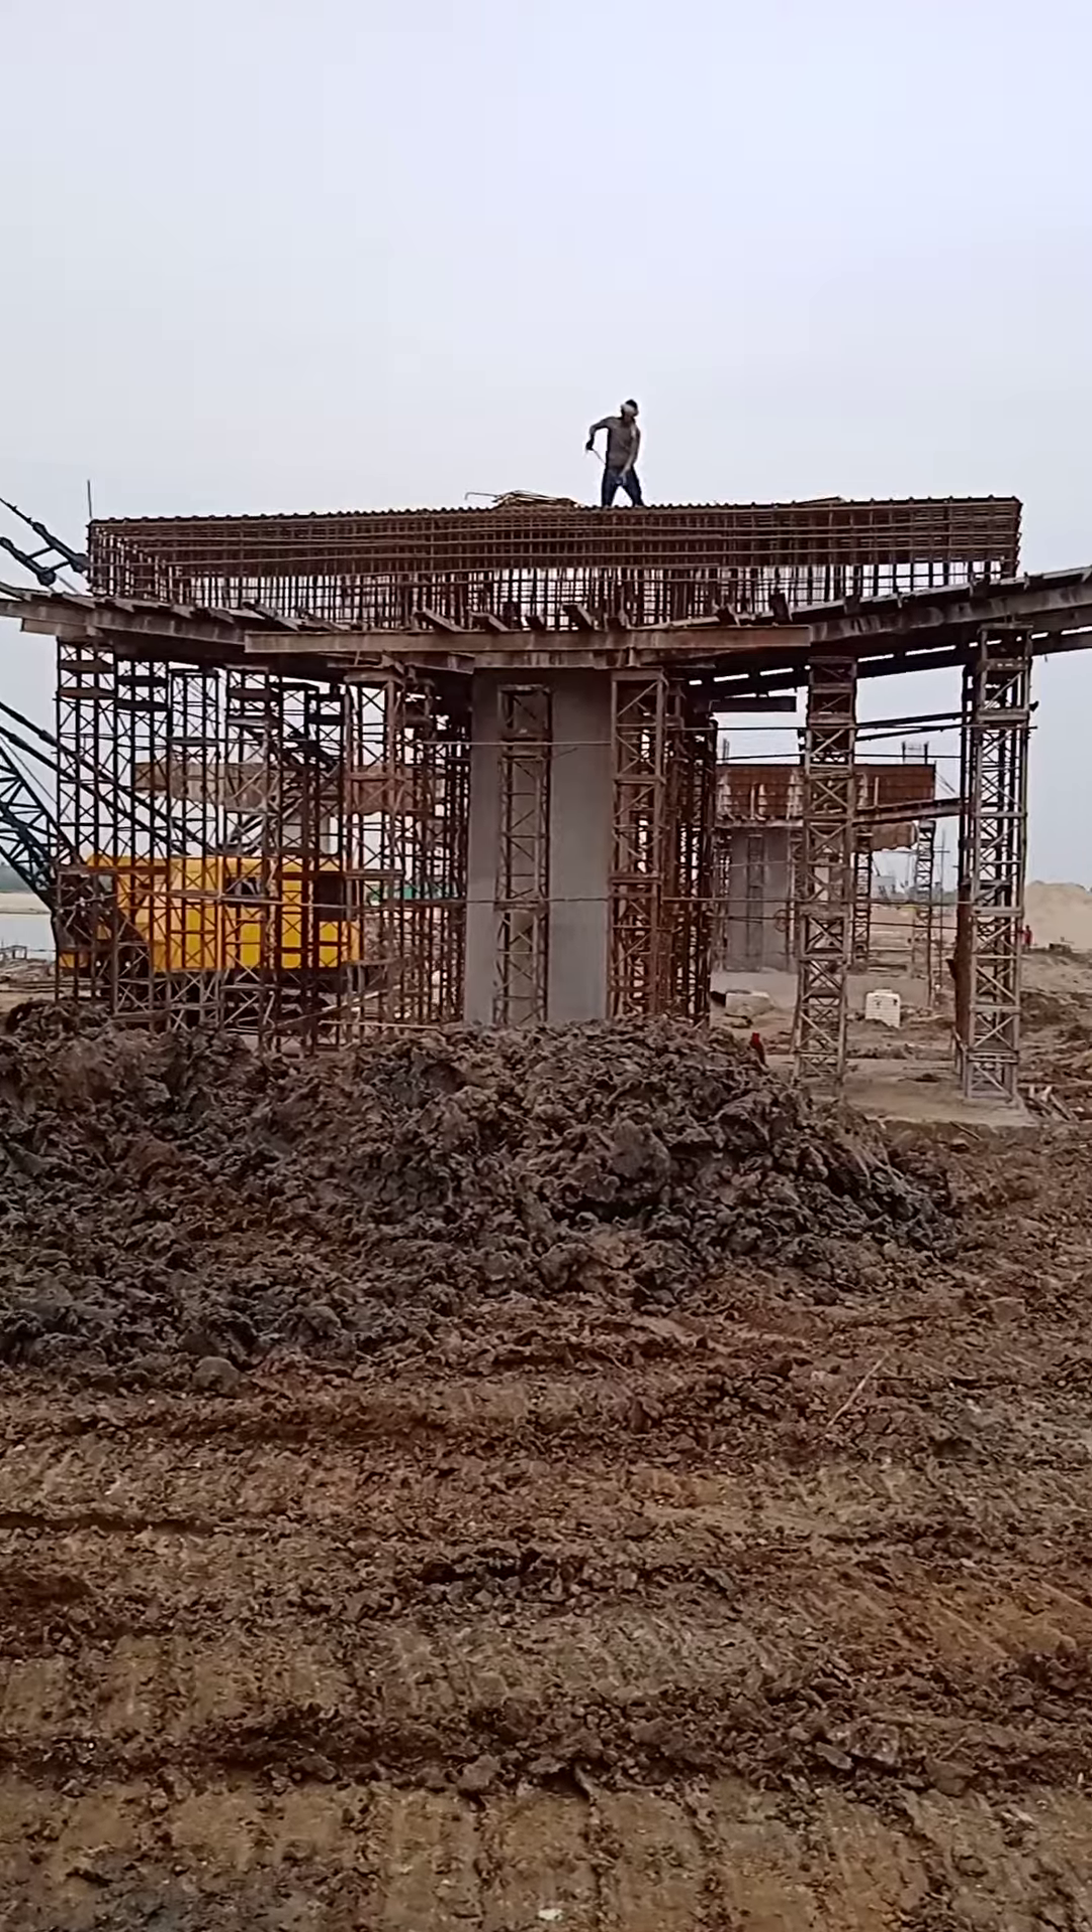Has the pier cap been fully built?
No.